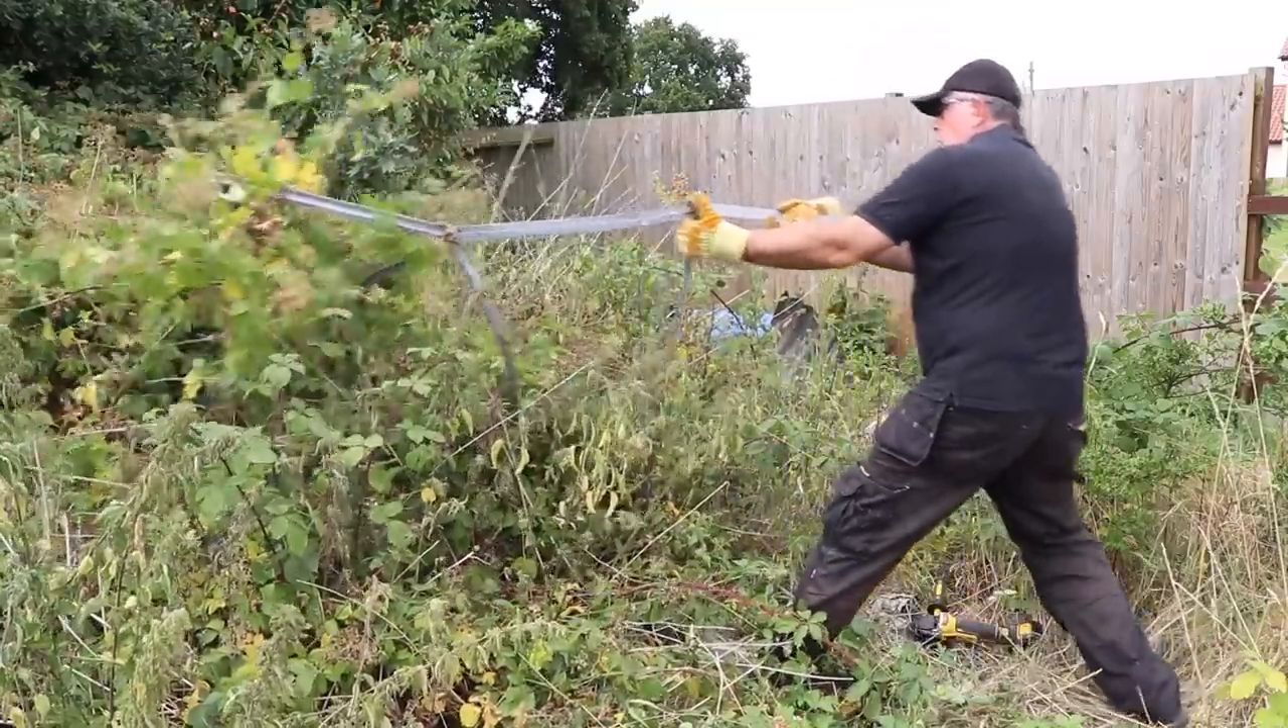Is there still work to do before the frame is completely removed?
Yes.